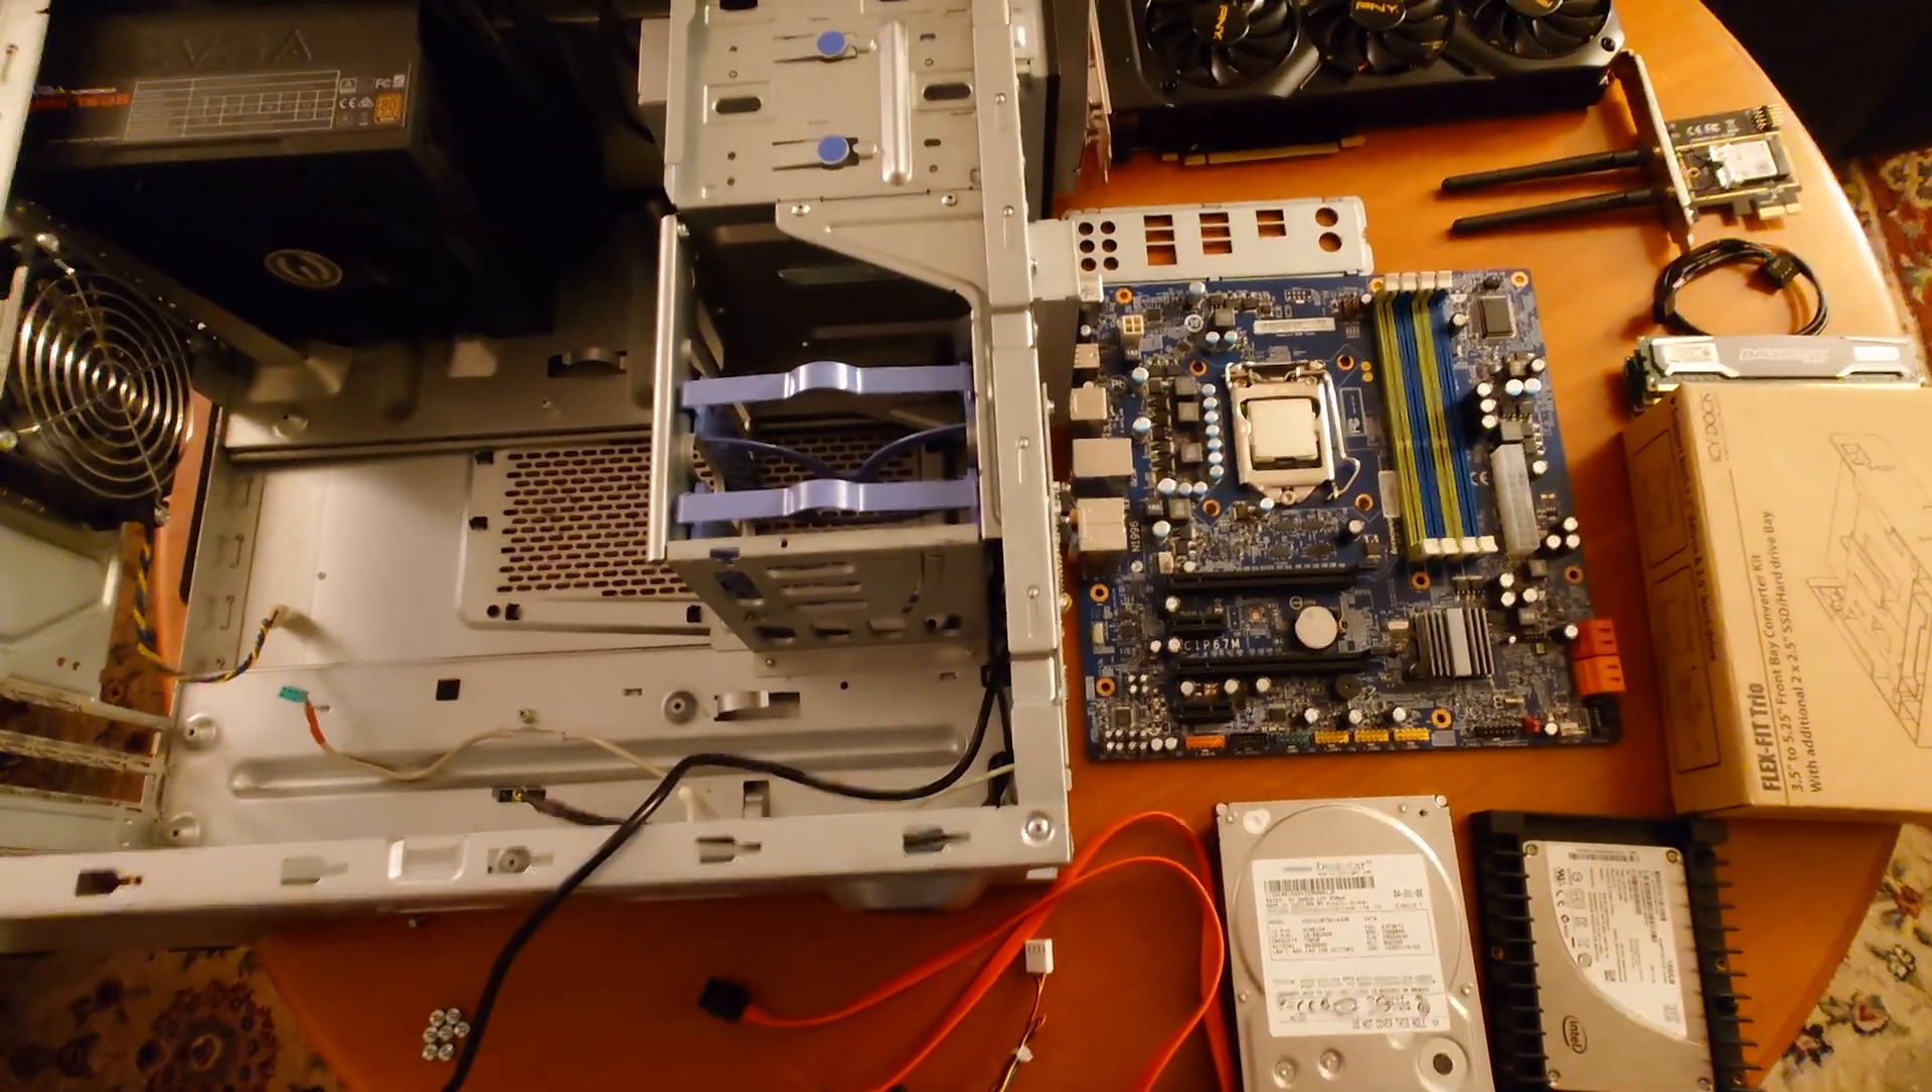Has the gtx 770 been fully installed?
No.